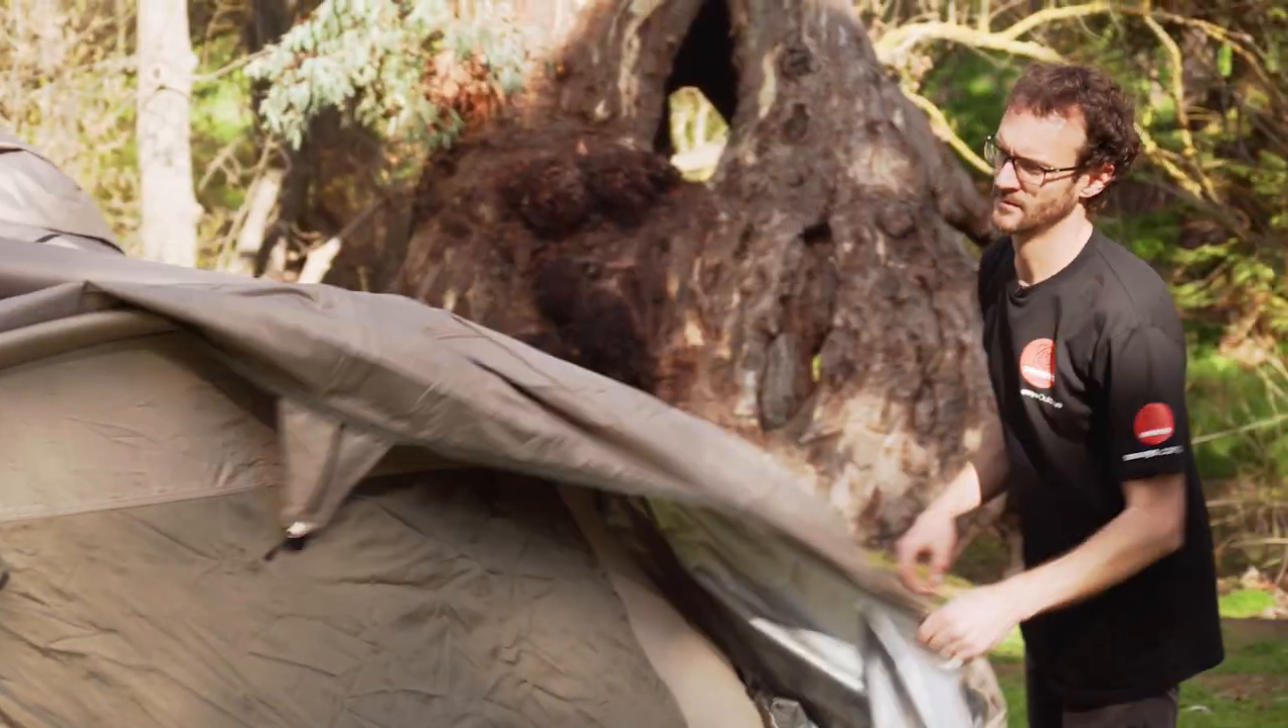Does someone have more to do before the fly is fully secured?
Yes.